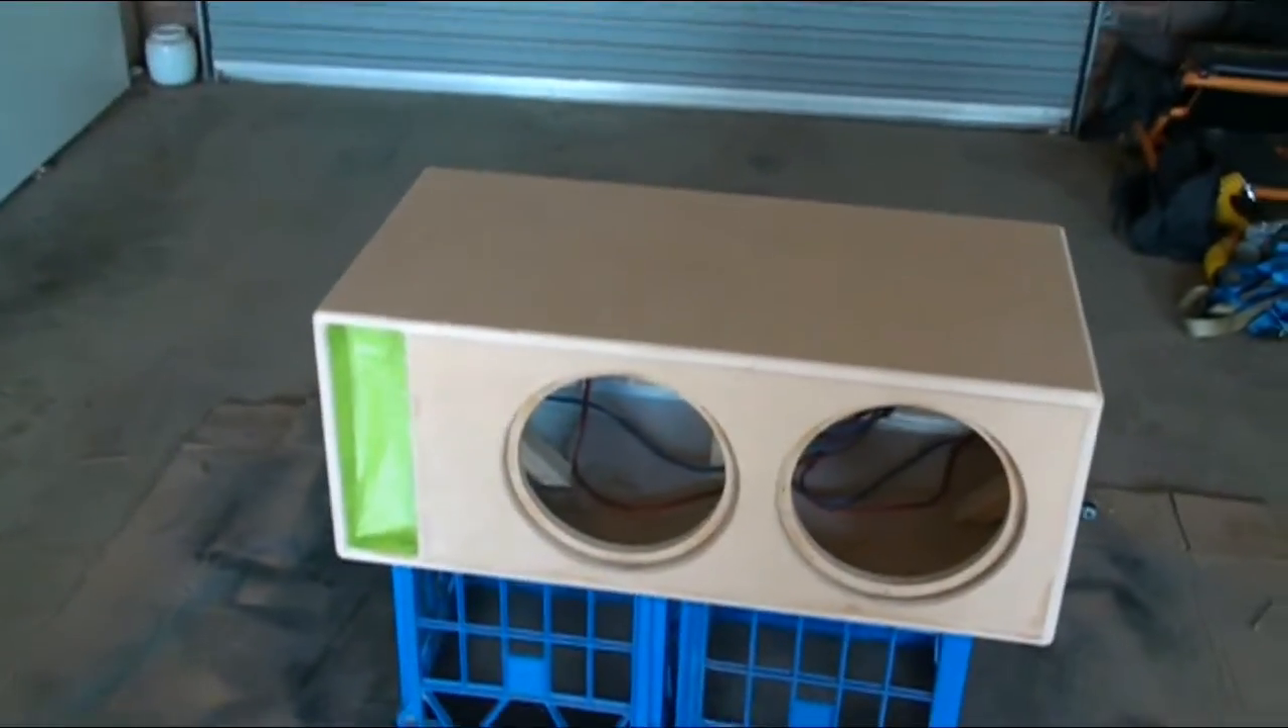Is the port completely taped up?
Yes.